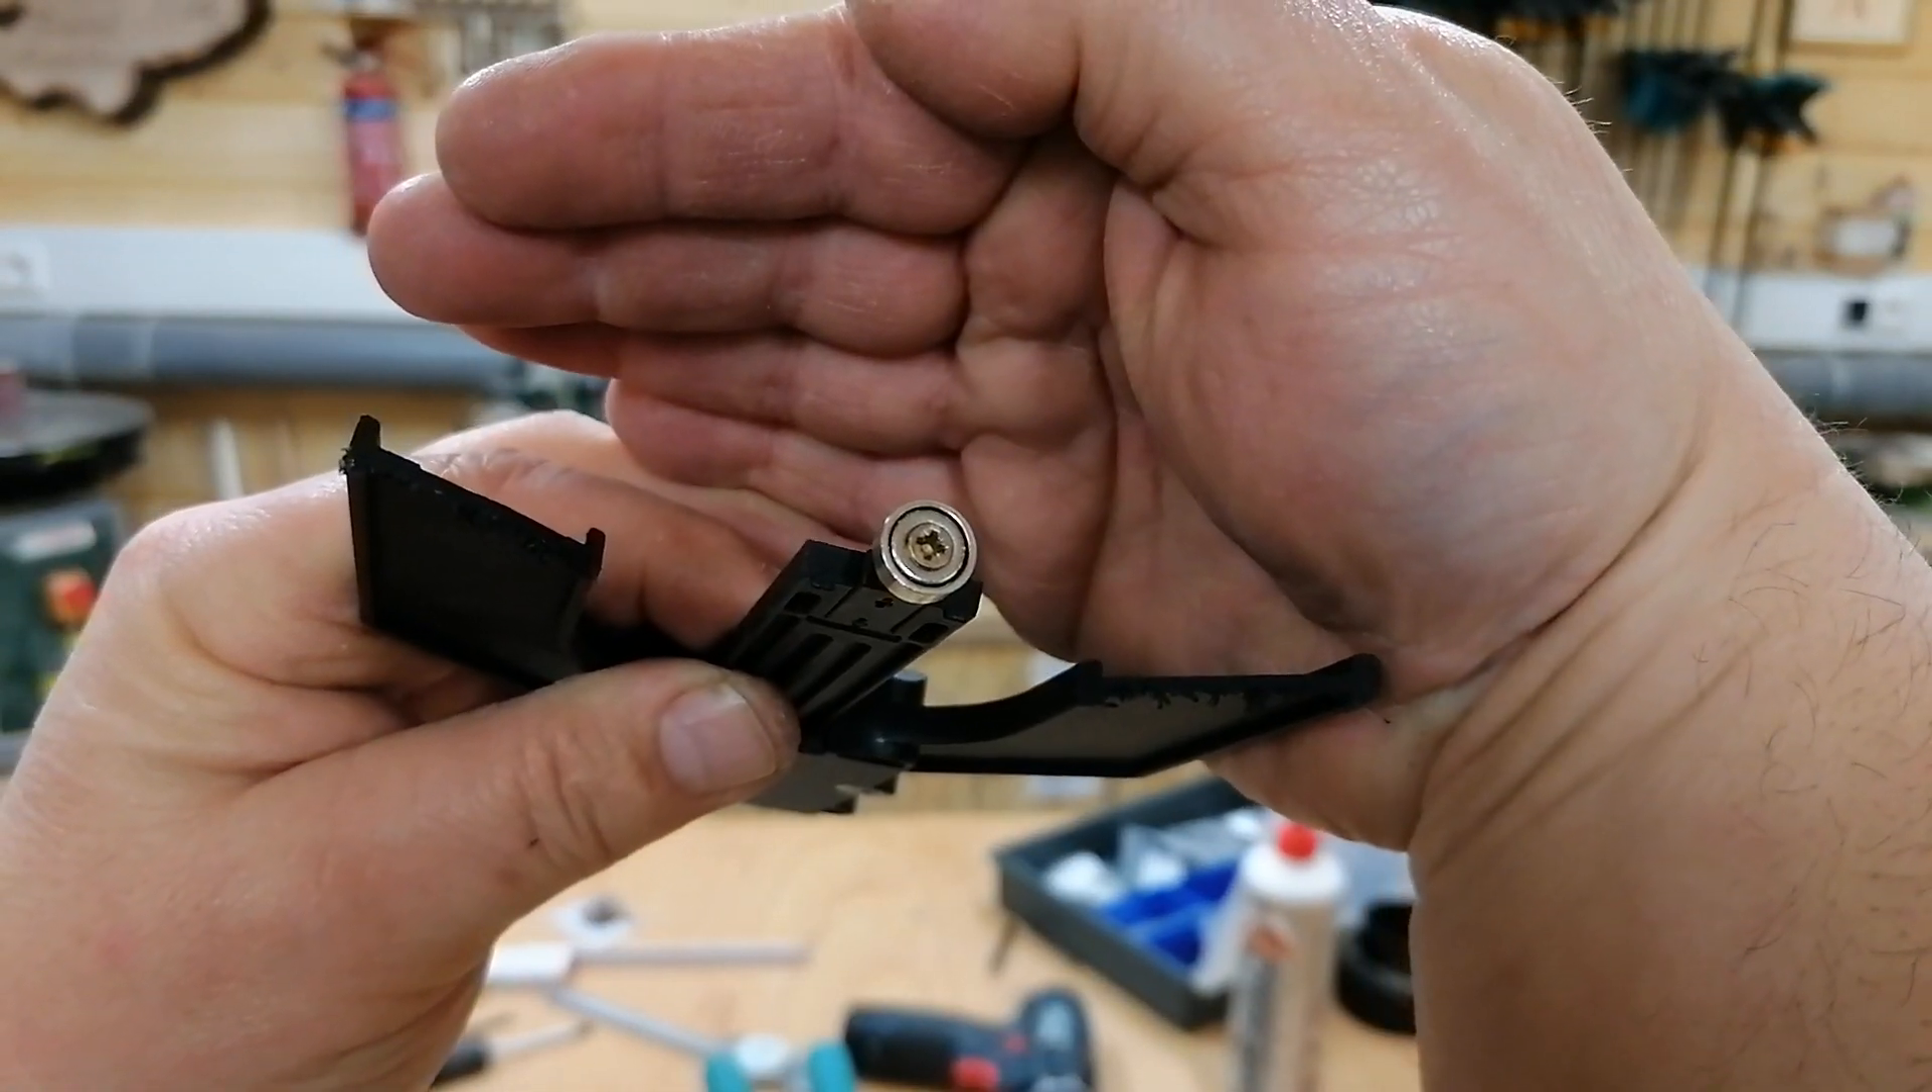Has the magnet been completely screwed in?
Yes.